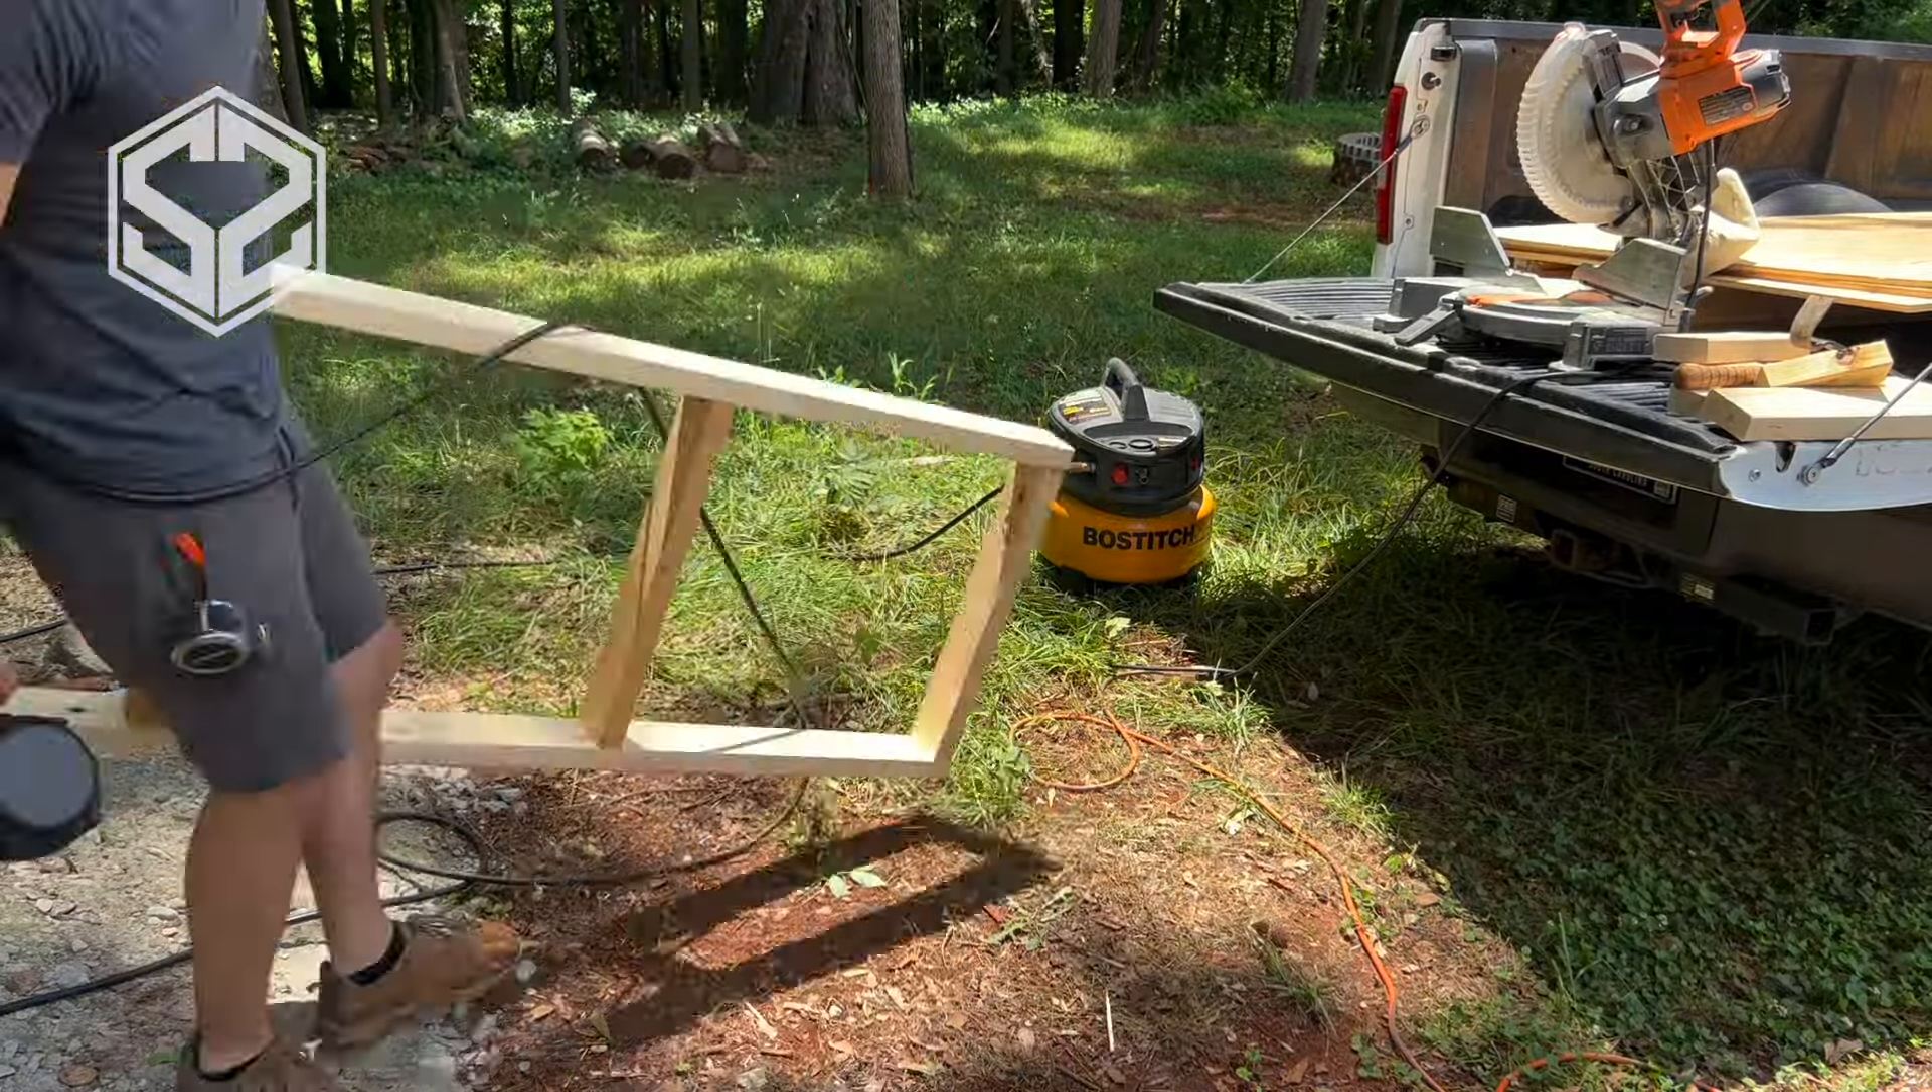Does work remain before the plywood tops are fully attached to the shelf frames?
Yes.